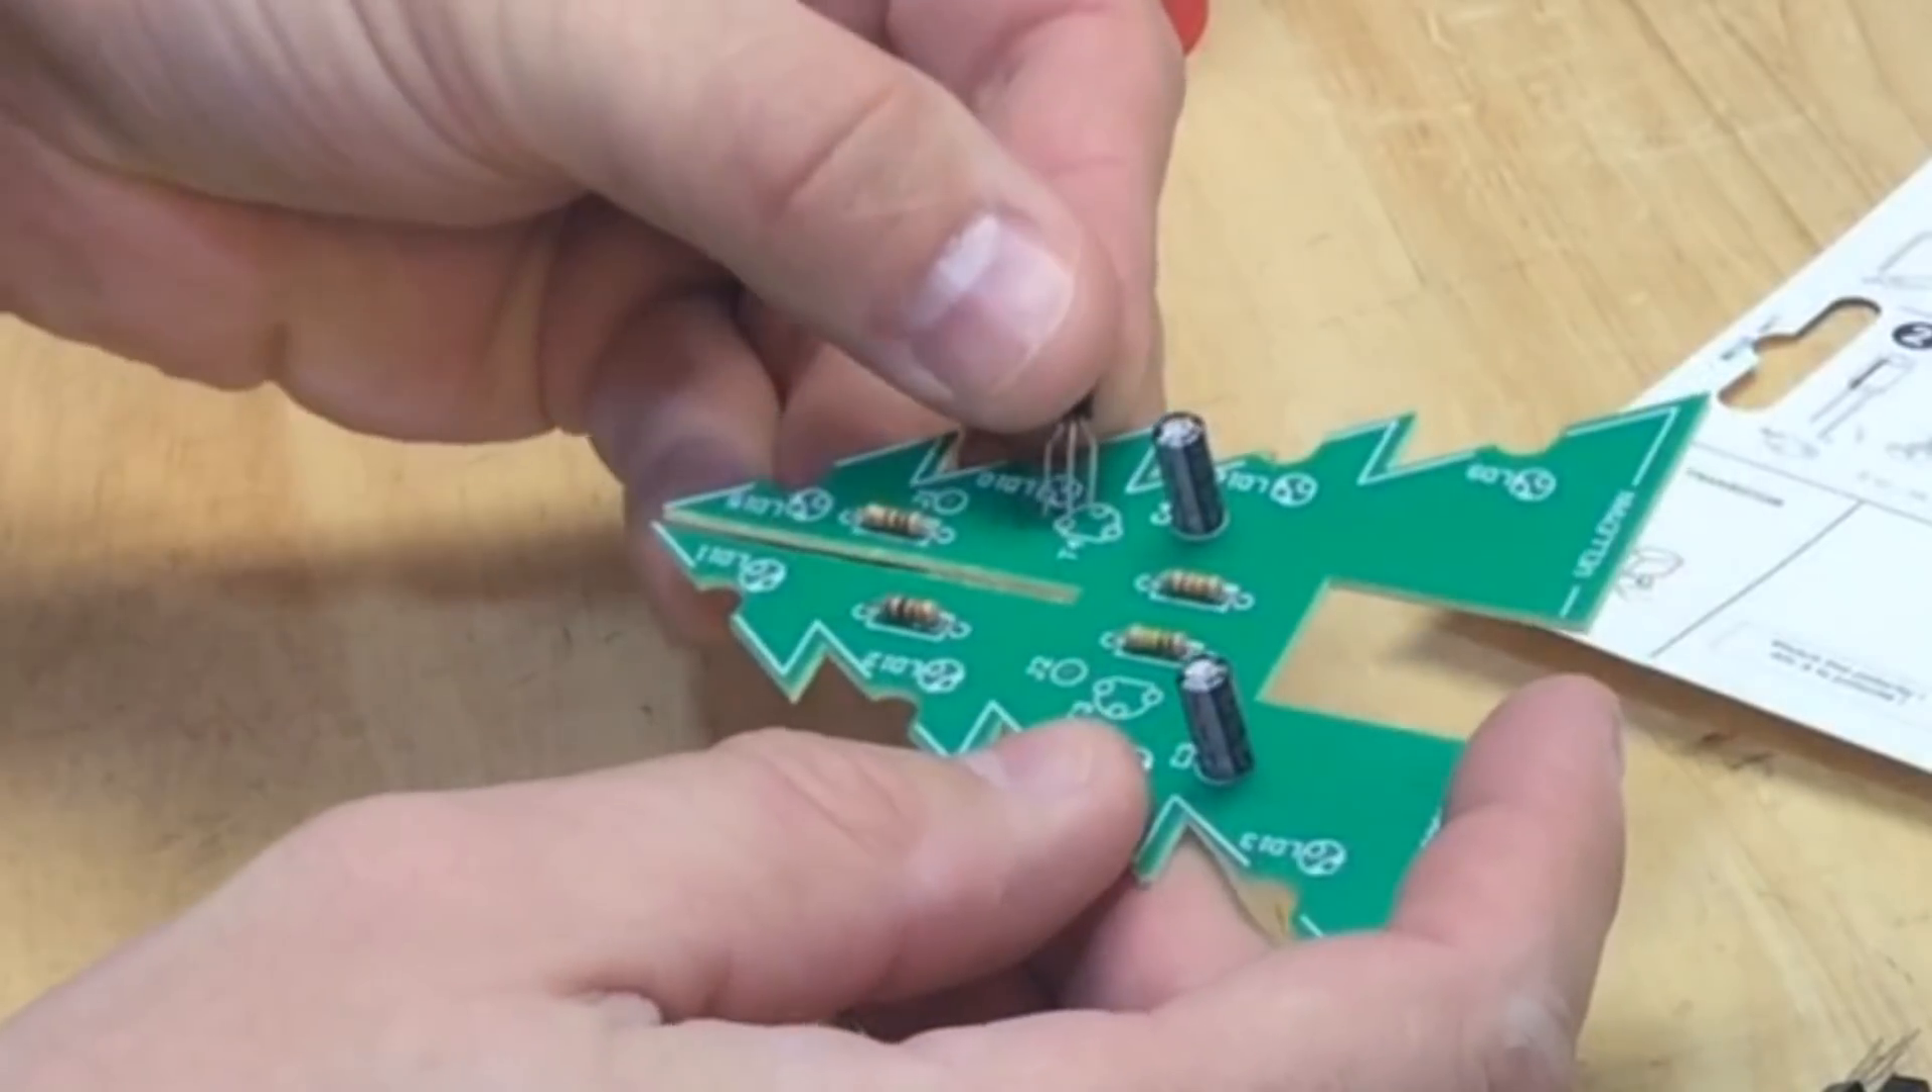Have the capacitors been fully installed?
Yes.